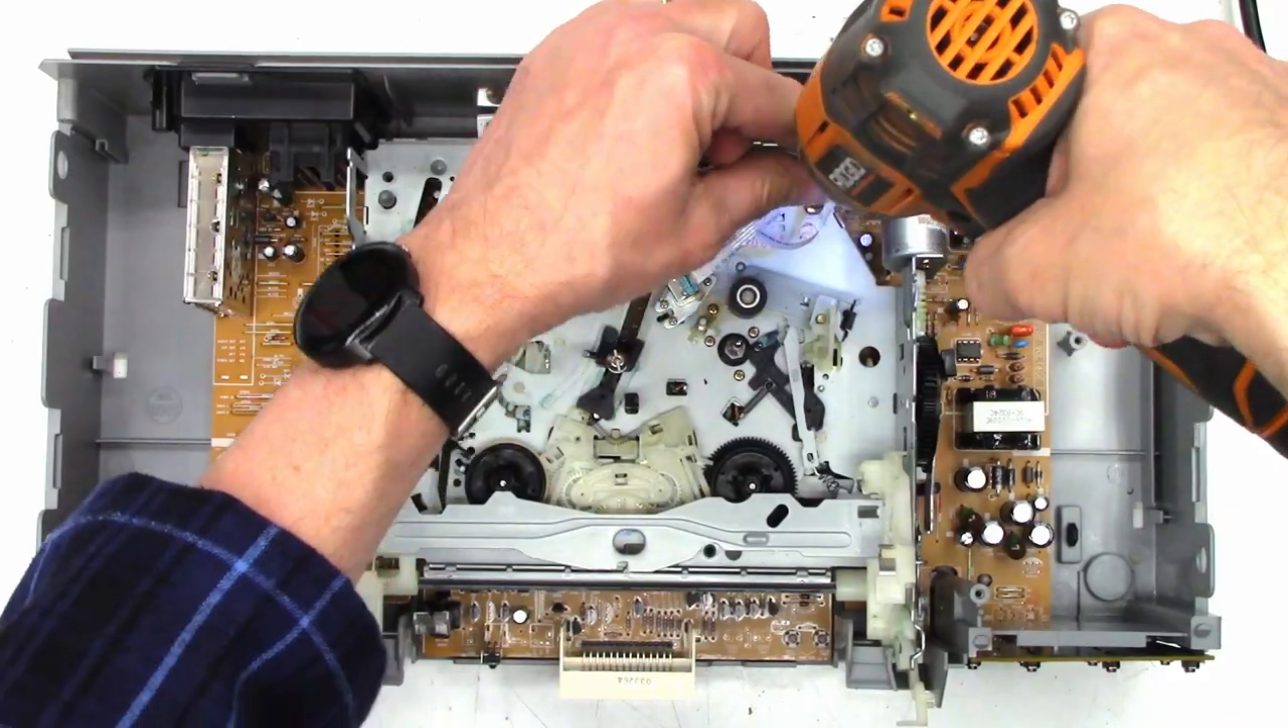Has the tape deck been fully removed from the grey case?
No.